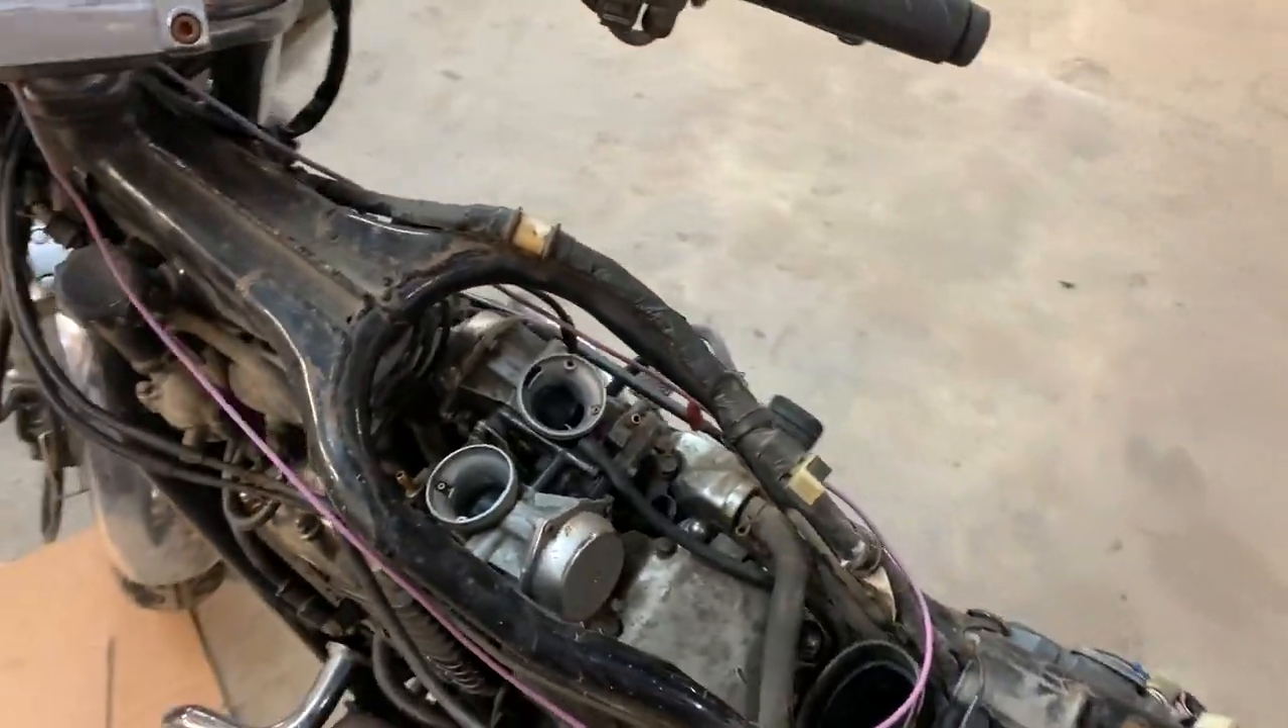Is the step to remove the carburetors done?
No.